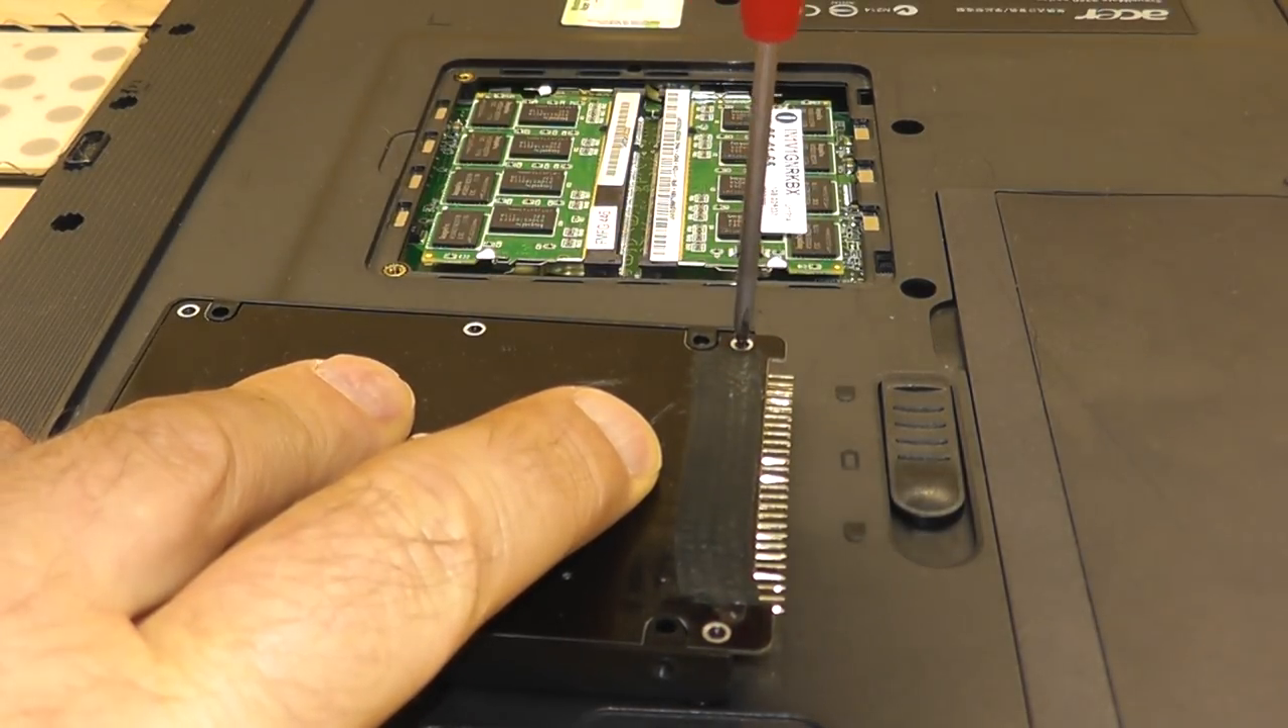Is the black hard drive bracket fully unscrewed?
No.